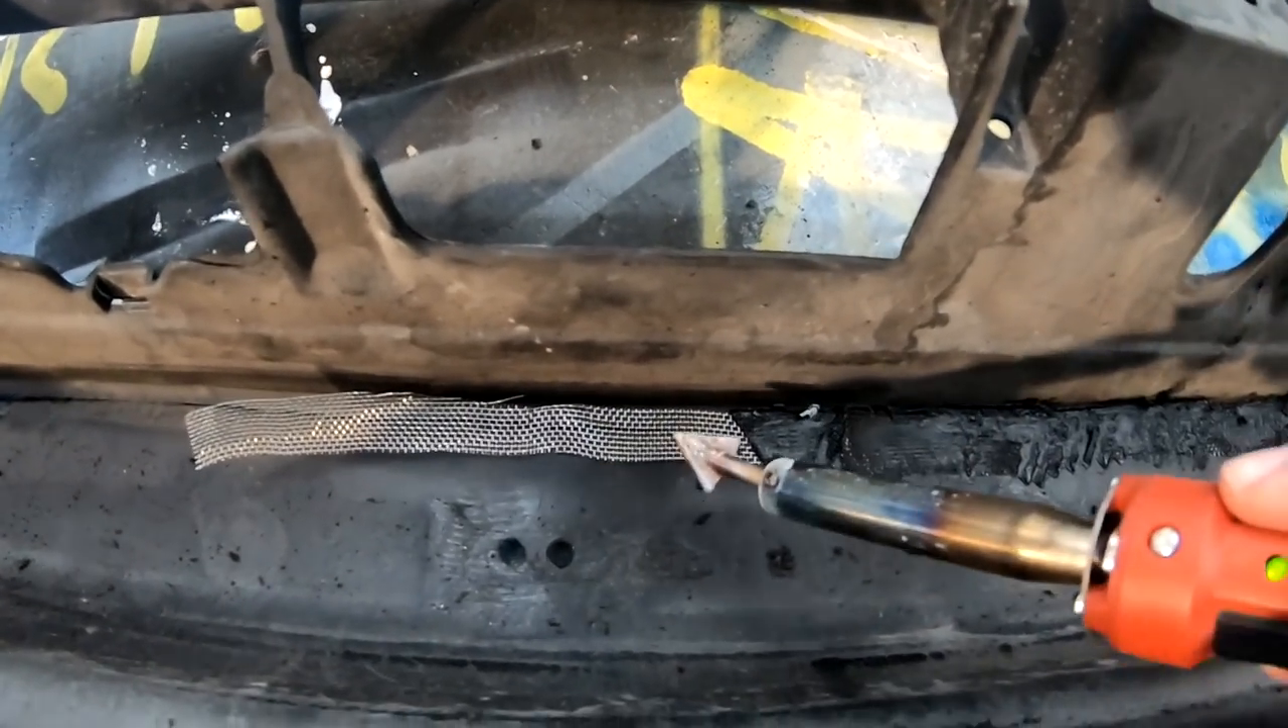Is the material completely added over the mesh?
No.